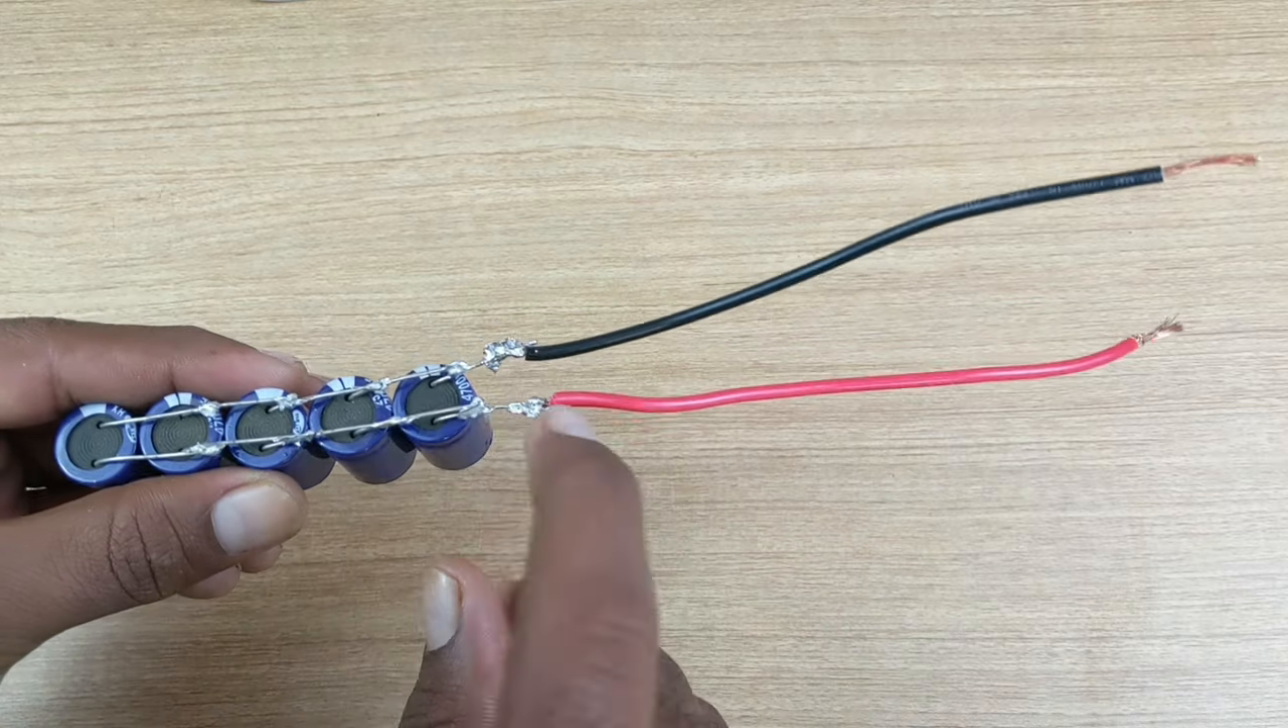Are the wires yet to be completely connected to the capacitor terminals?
No.